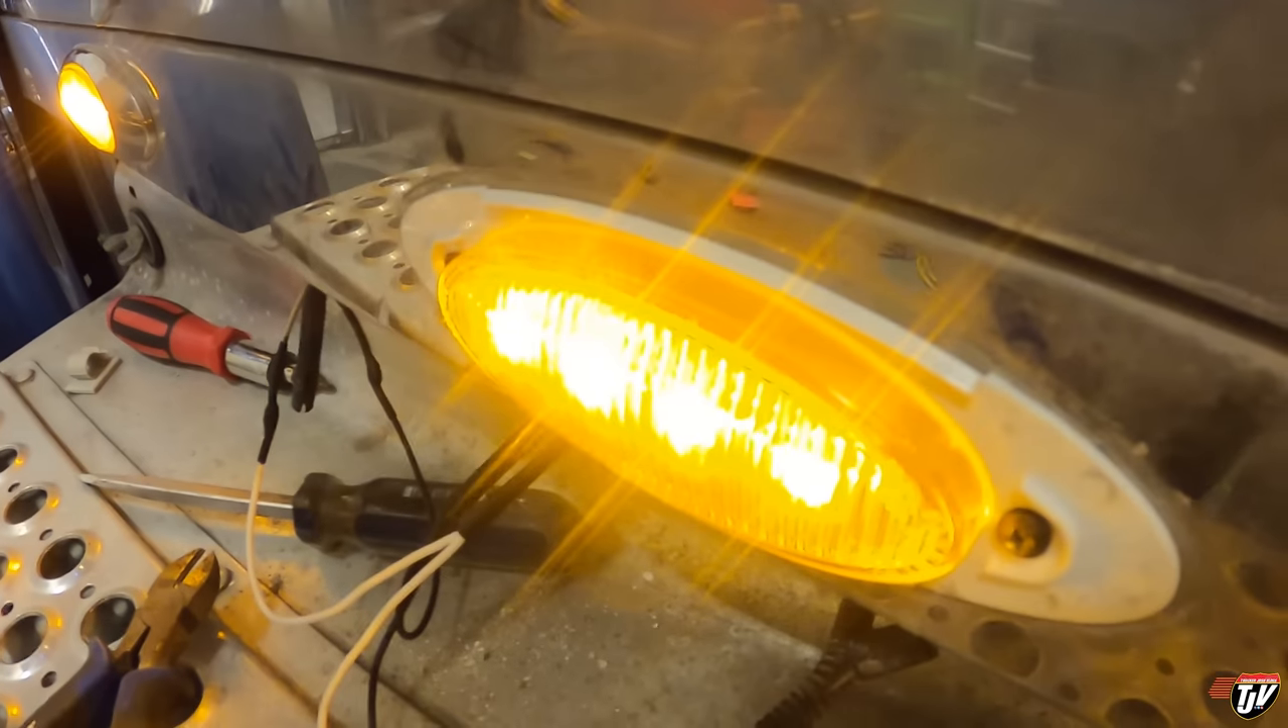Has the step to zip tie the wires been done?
No.